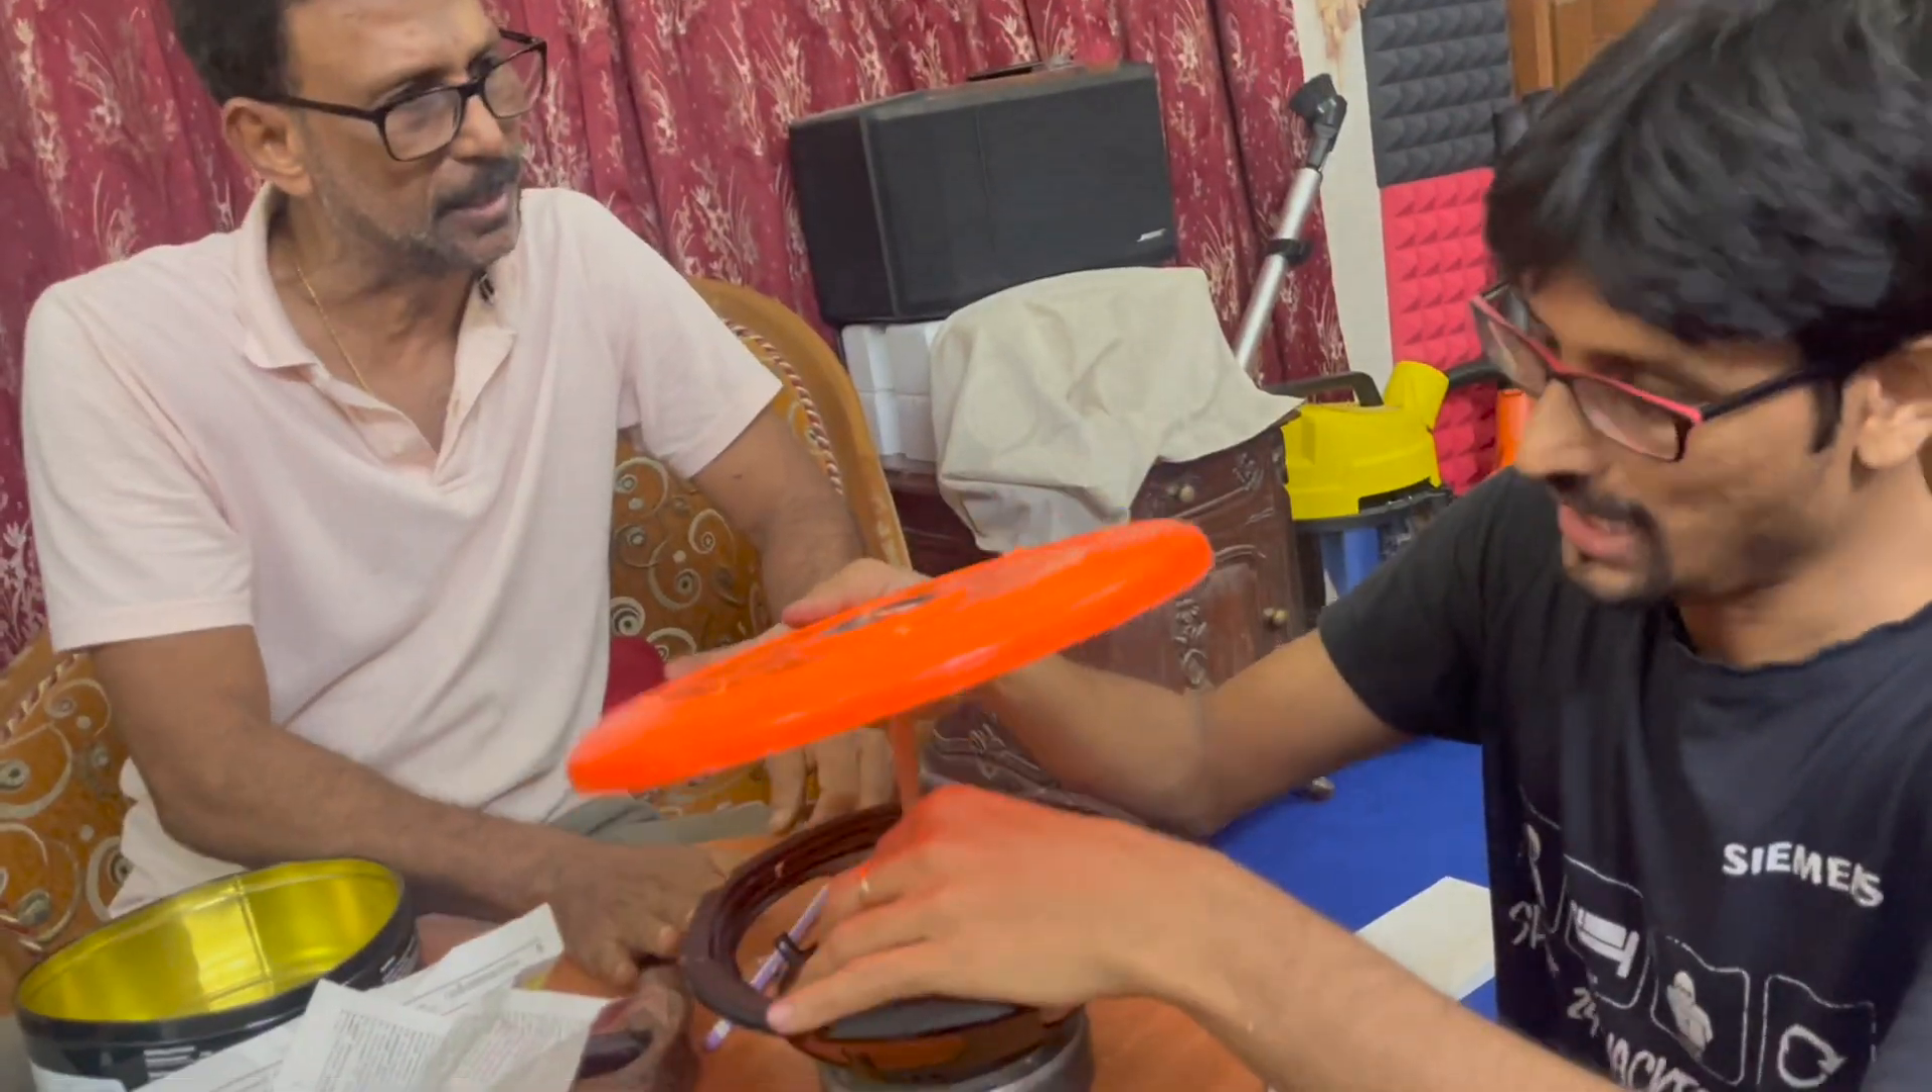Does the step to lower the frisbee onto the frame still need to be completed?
Yes.